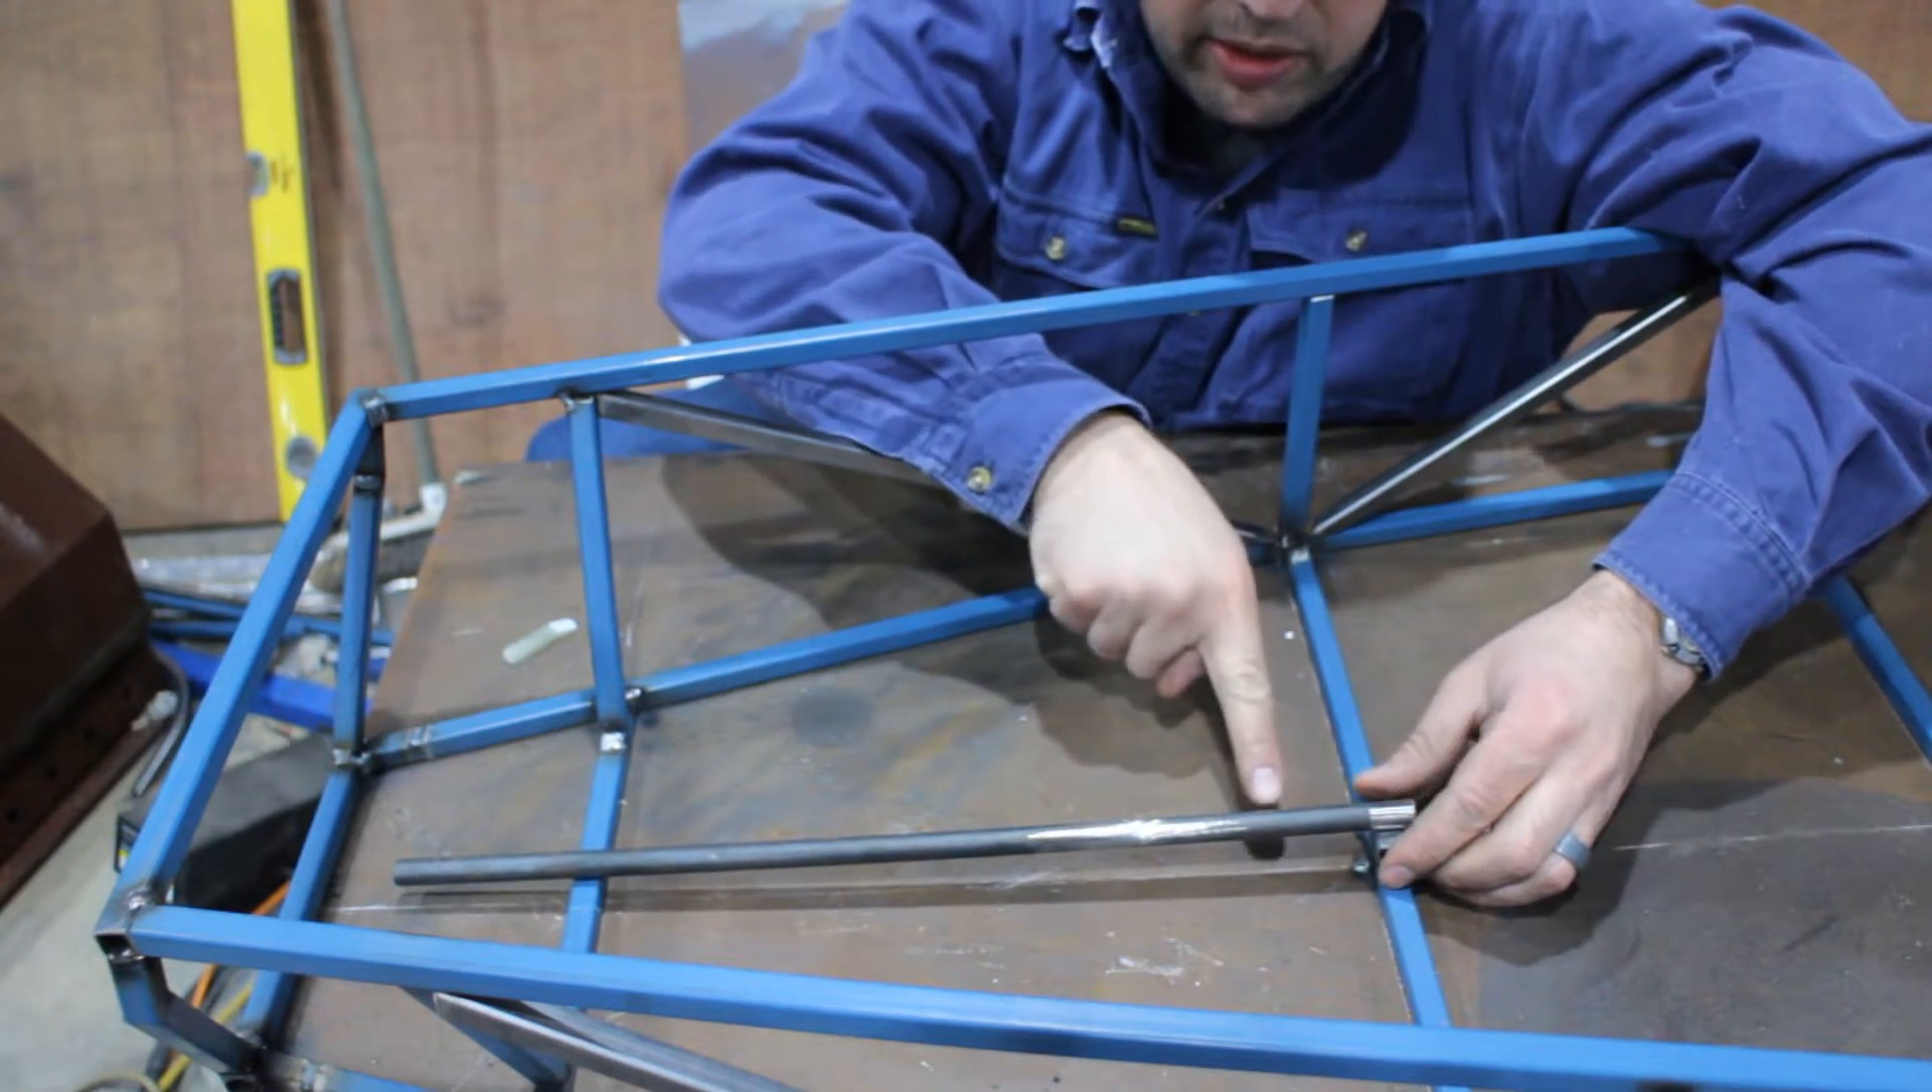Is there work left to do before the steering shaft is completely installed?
Yes.